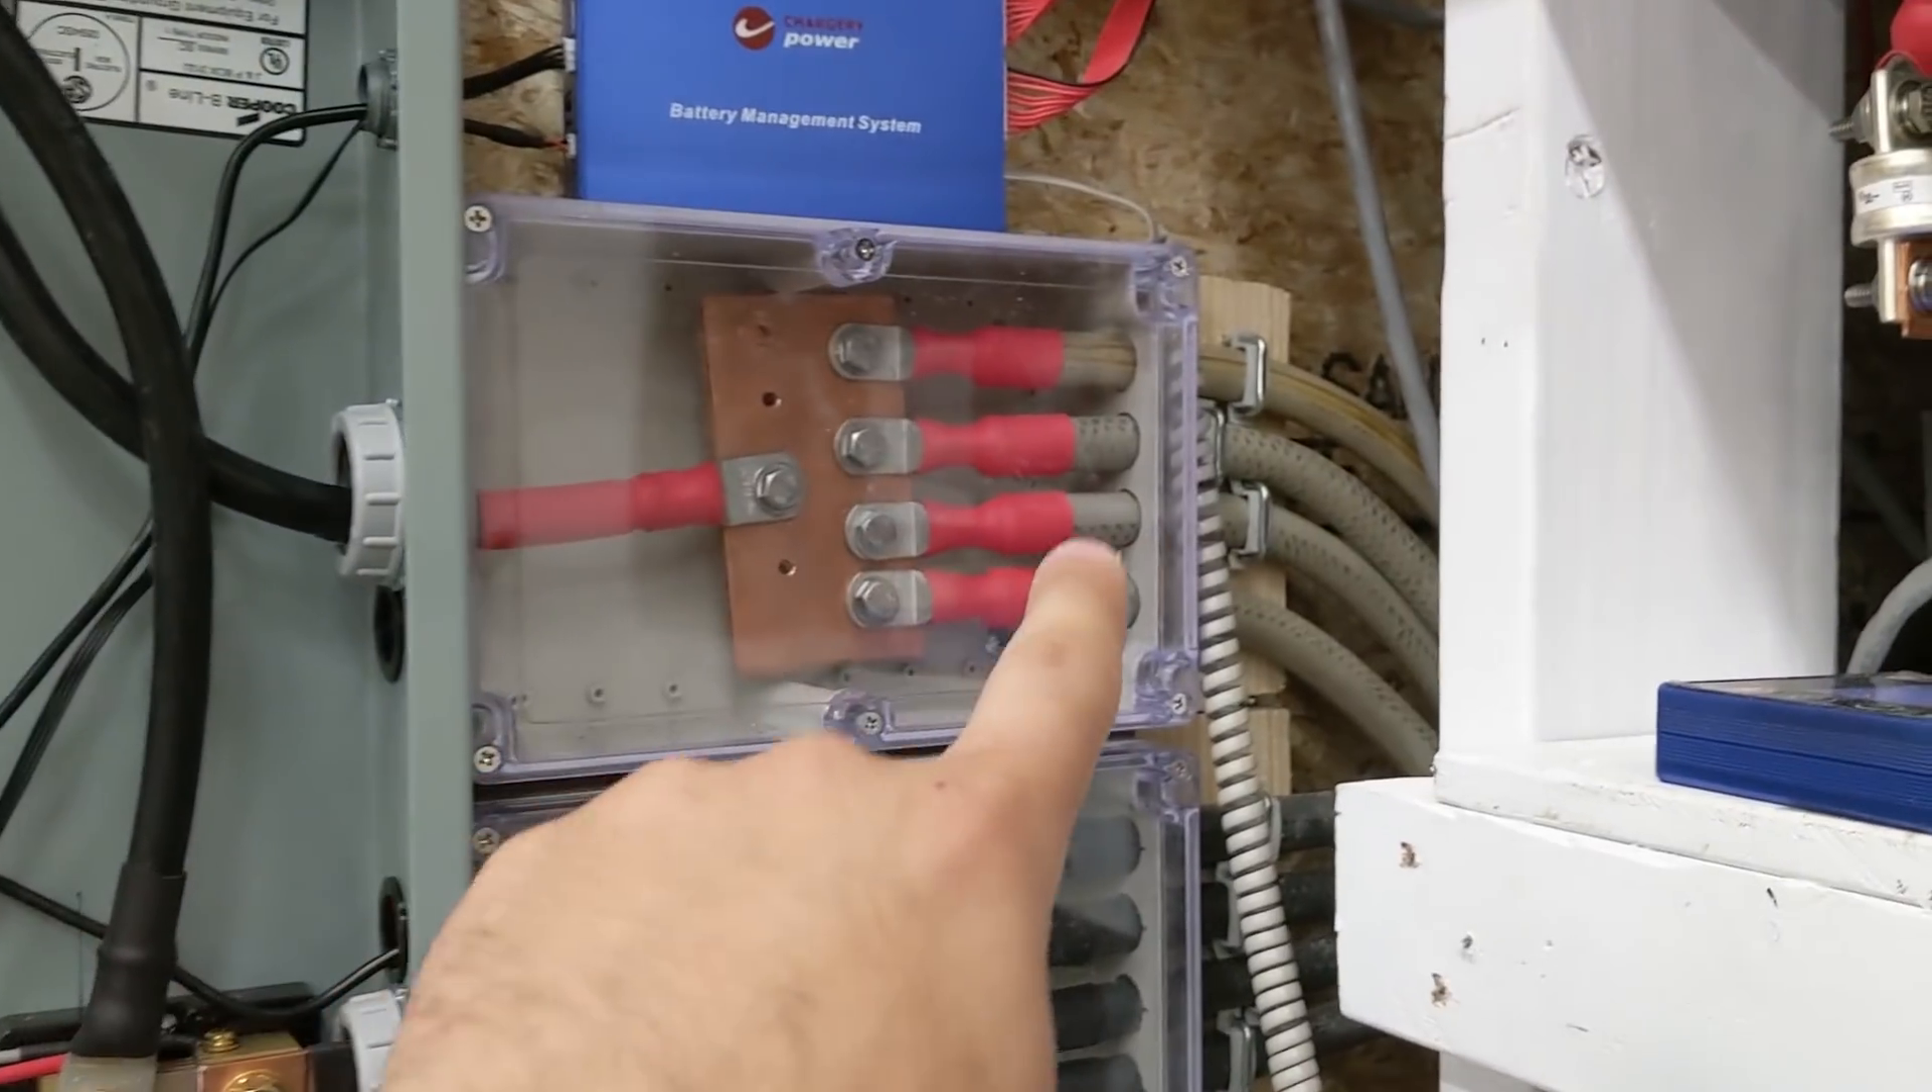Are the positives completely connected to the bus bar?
Yes.